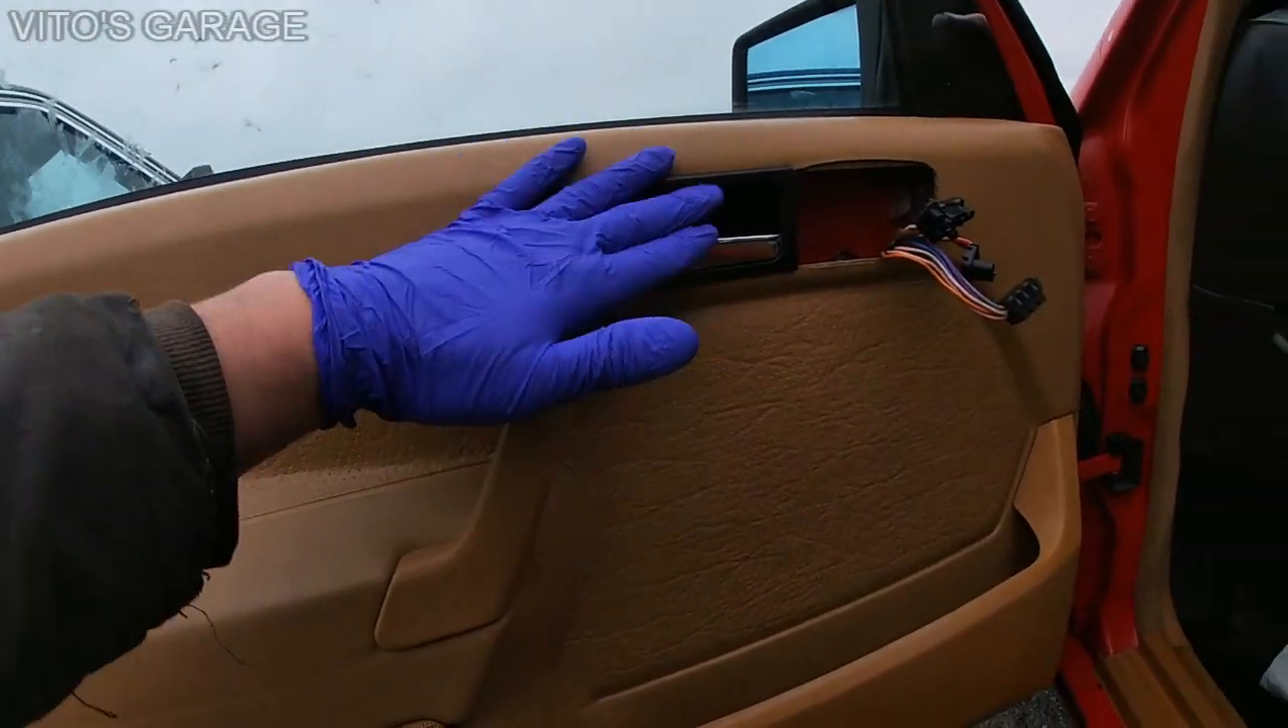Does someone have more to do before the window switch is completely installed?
Yes.